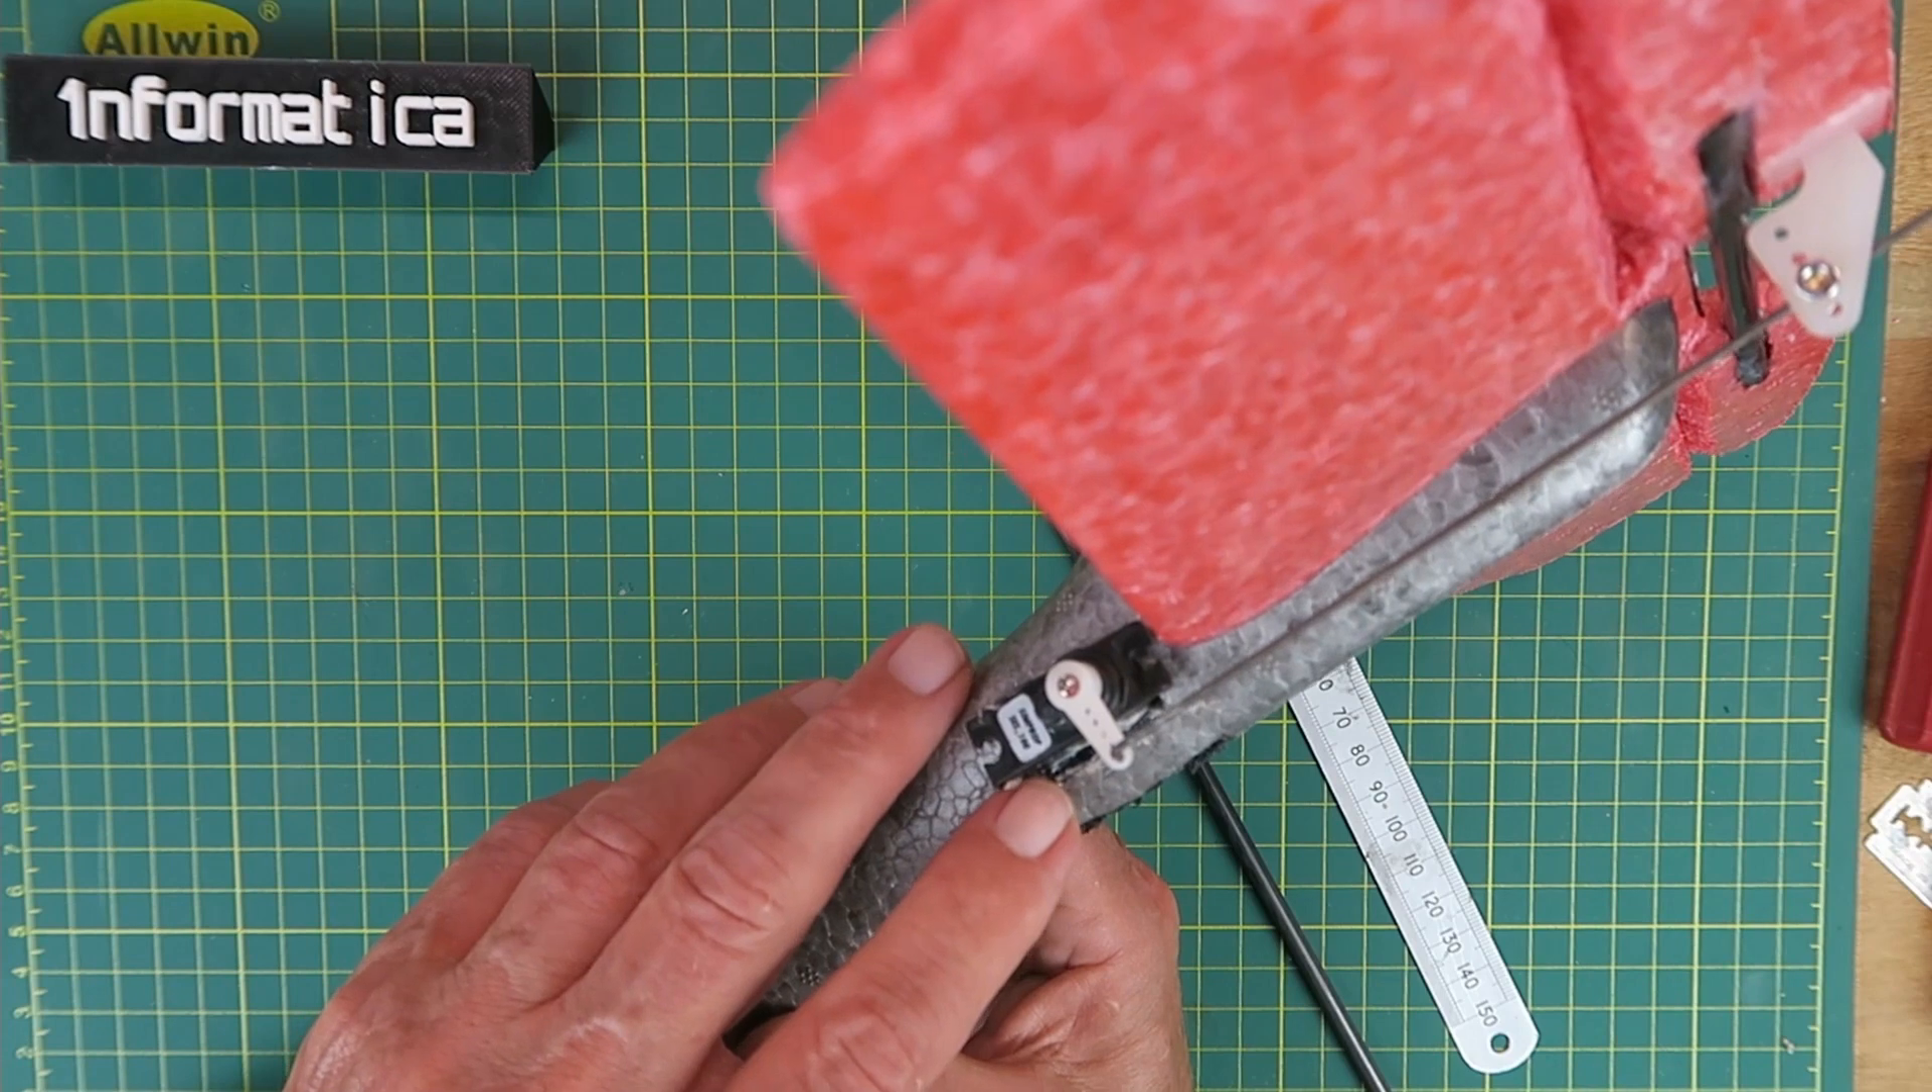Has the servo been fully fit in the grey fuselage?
Yes.